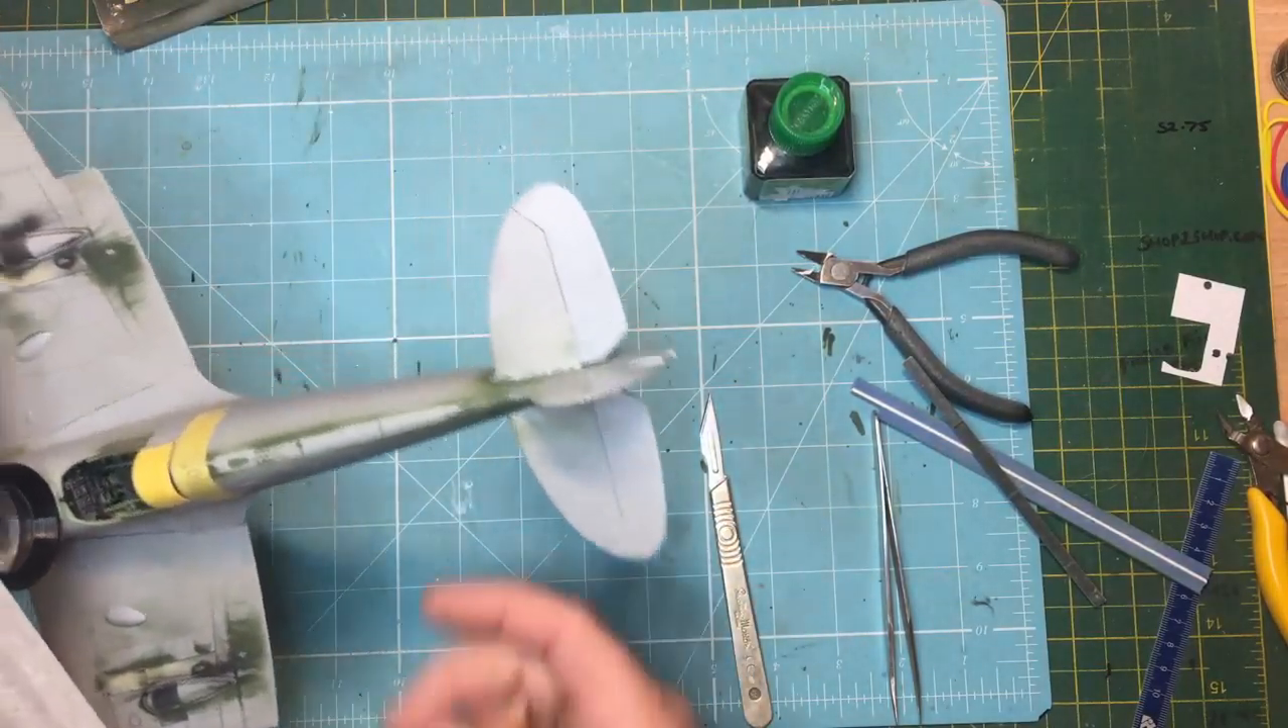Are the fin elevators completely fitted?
Yes.